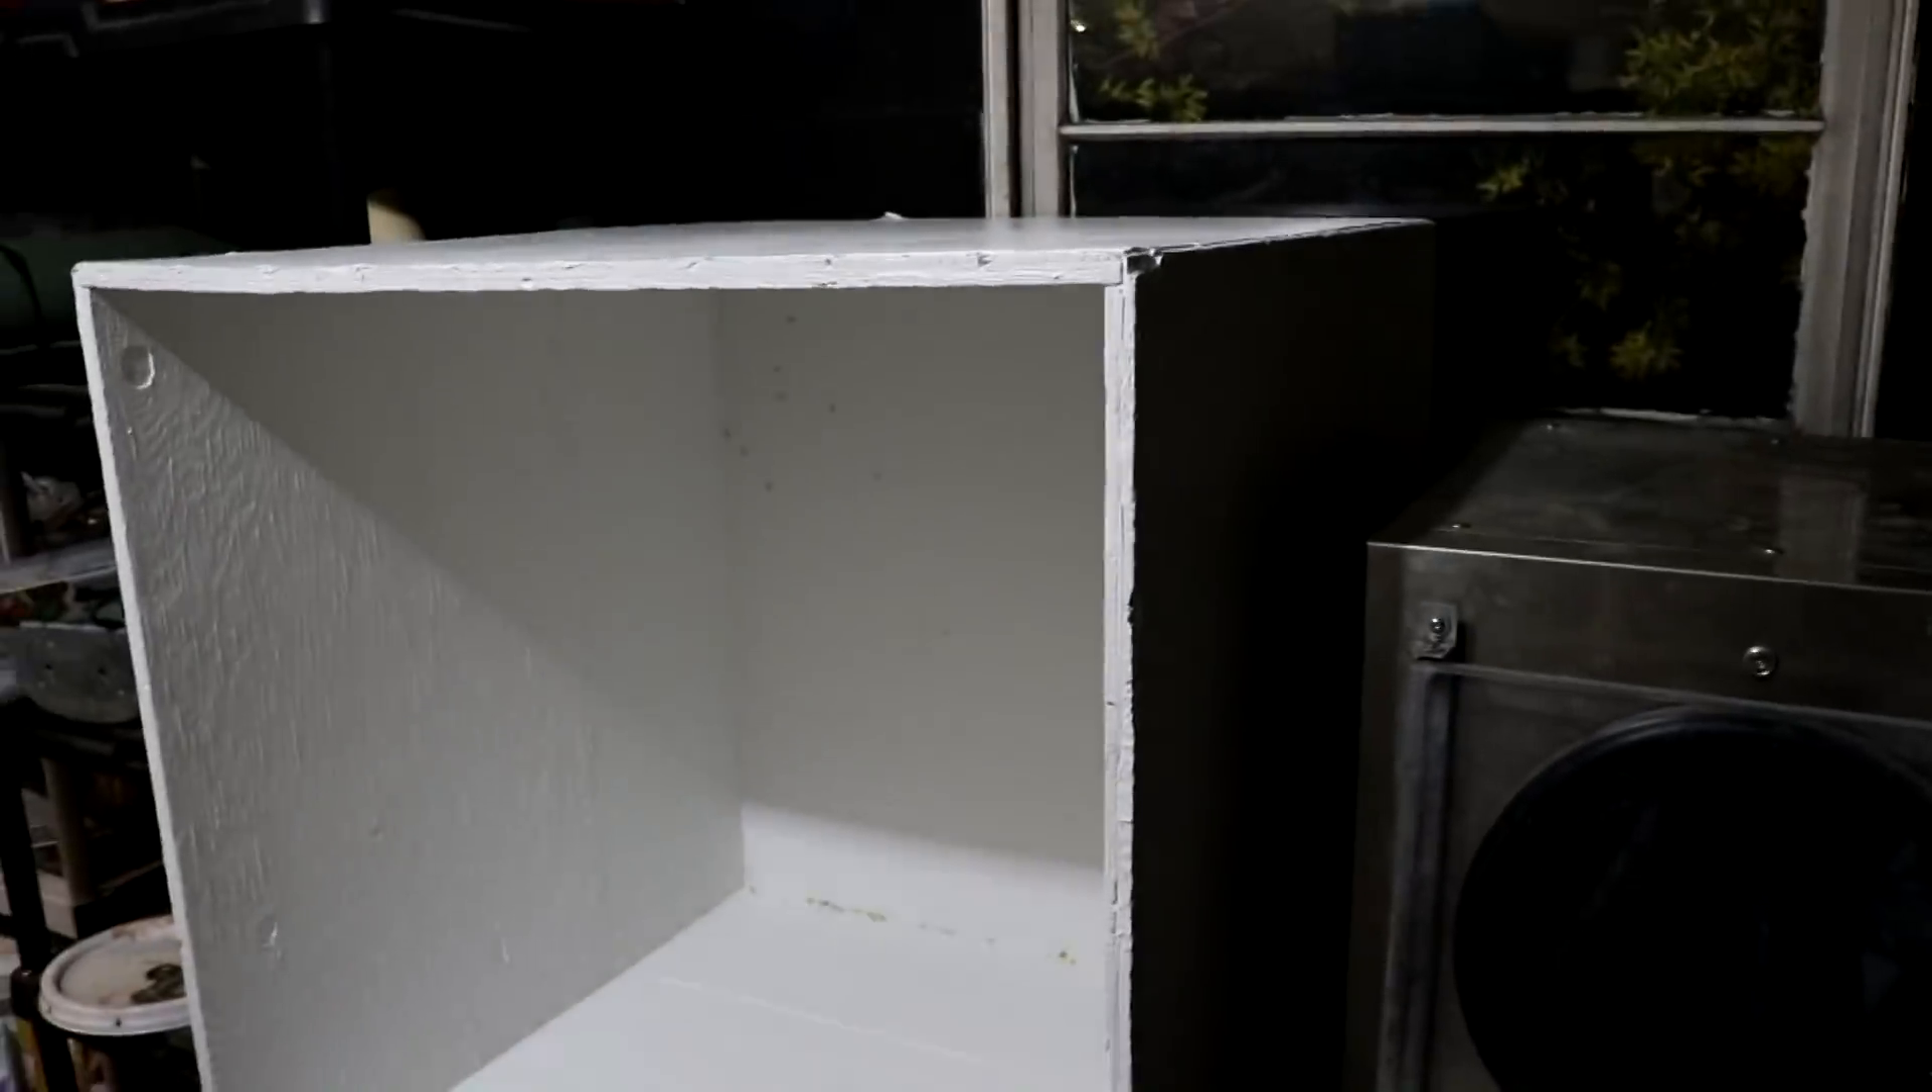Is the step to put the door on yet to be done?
Yes.